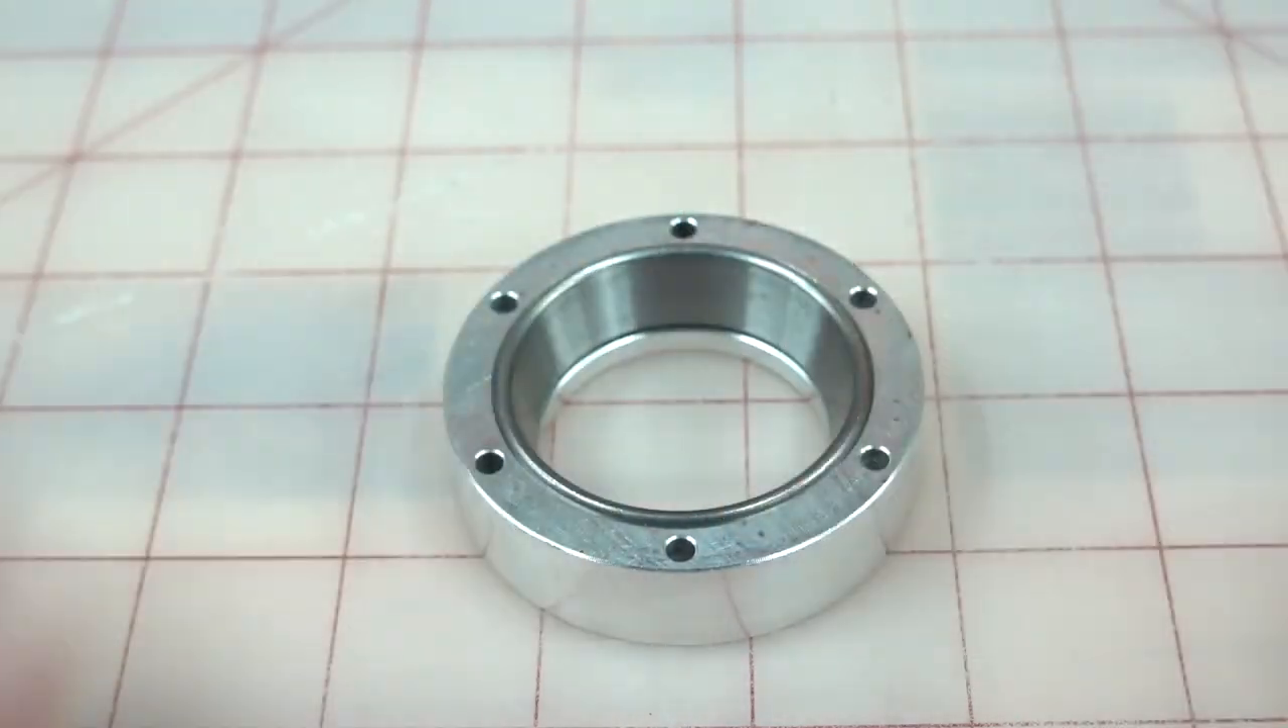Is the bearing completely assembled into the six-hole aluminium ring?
No.